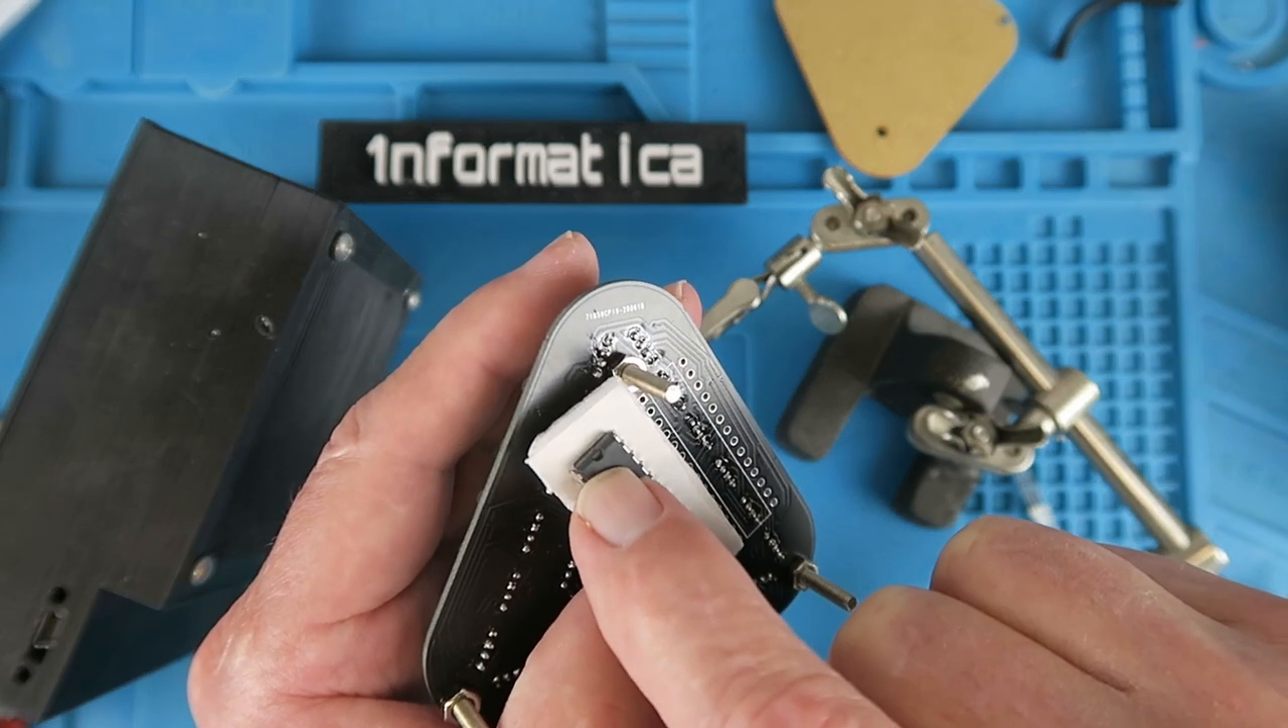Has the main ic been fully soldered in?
No.